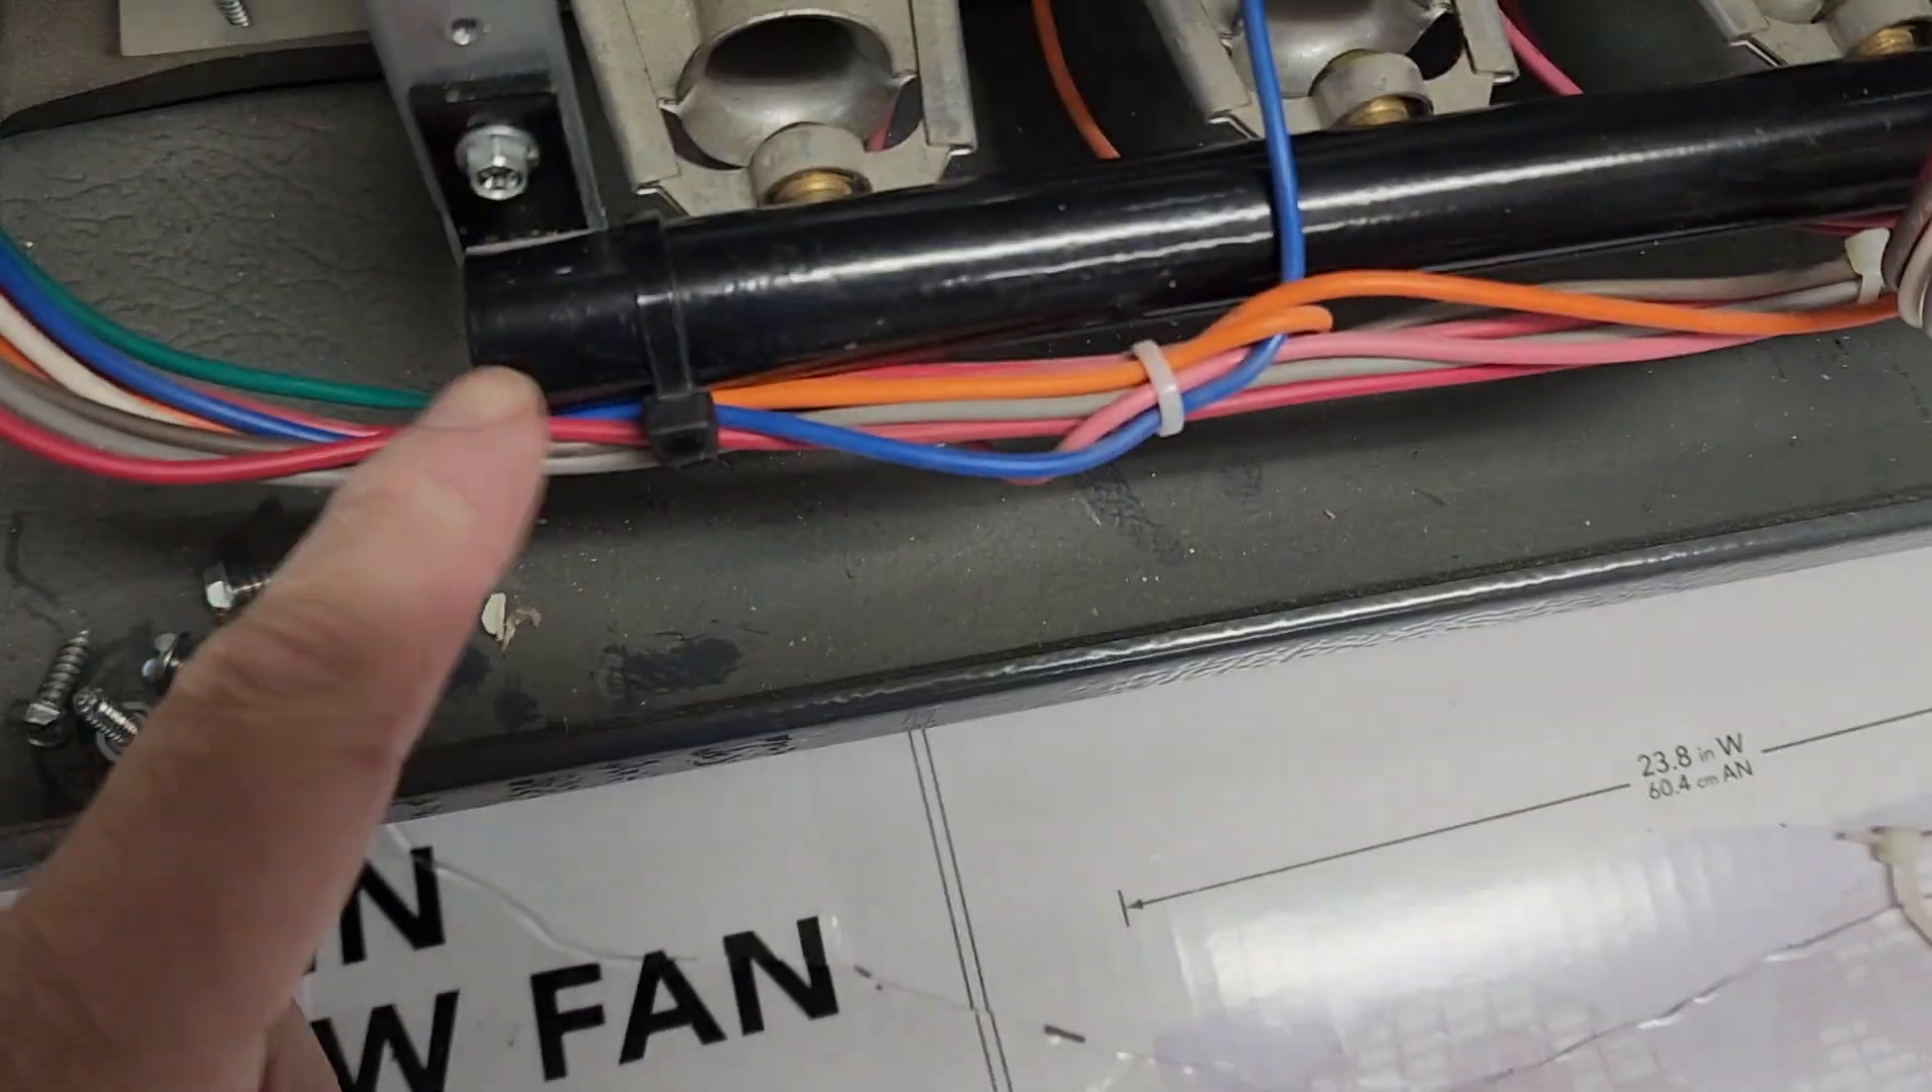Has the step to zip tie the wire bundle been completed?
Yes.